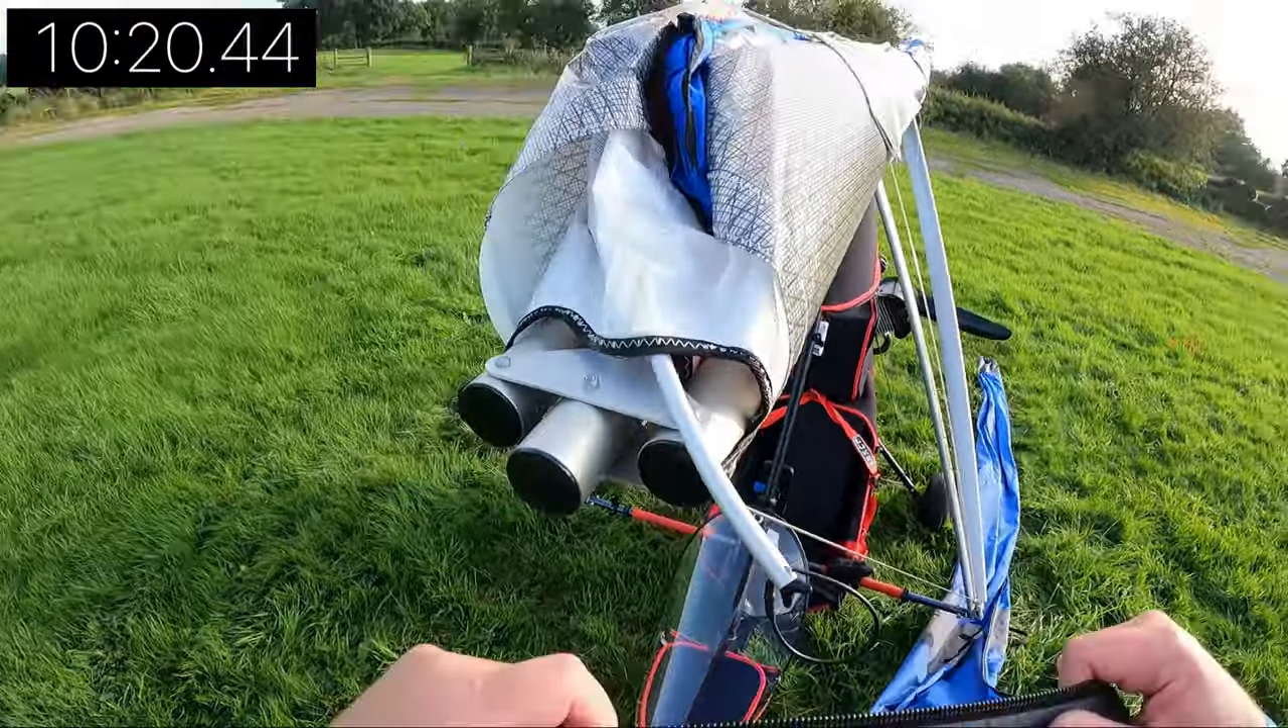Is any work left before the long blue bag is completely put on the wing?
Yes.